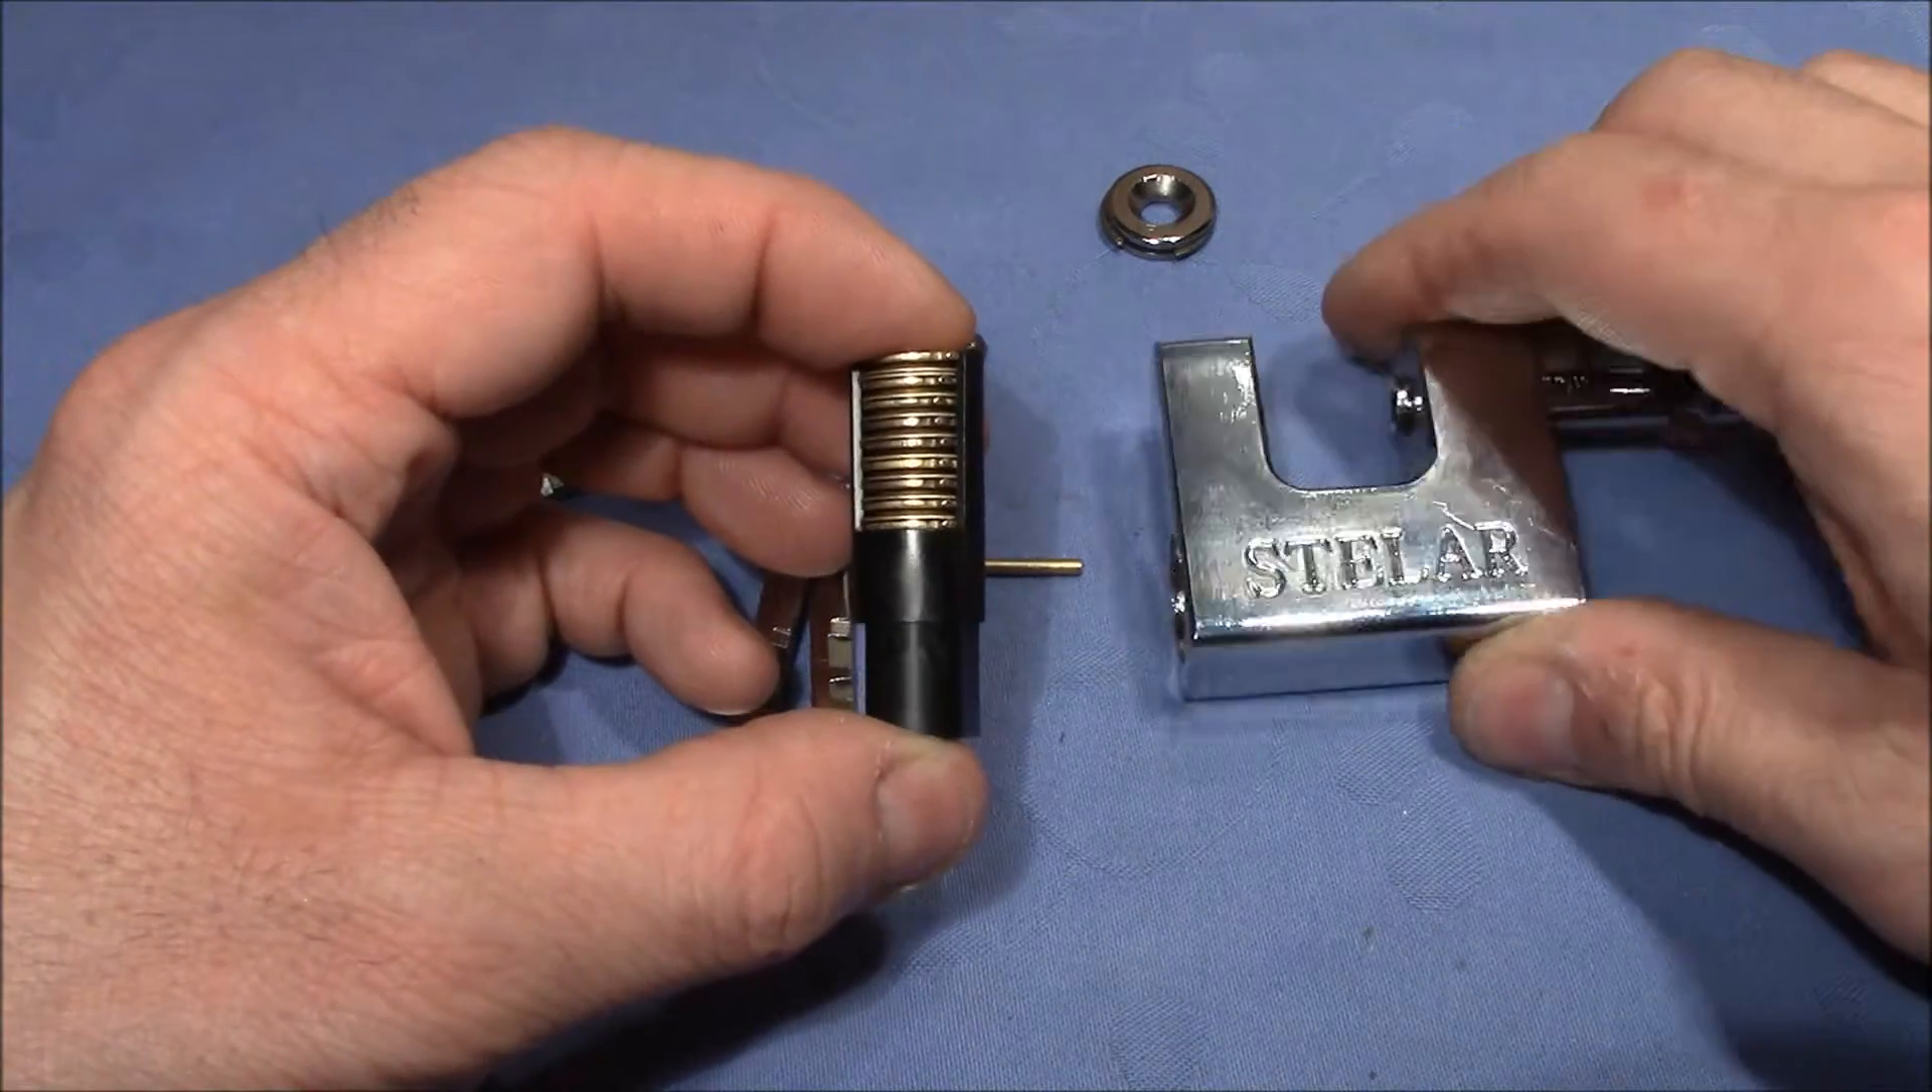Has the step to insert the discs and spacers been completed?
Yes.